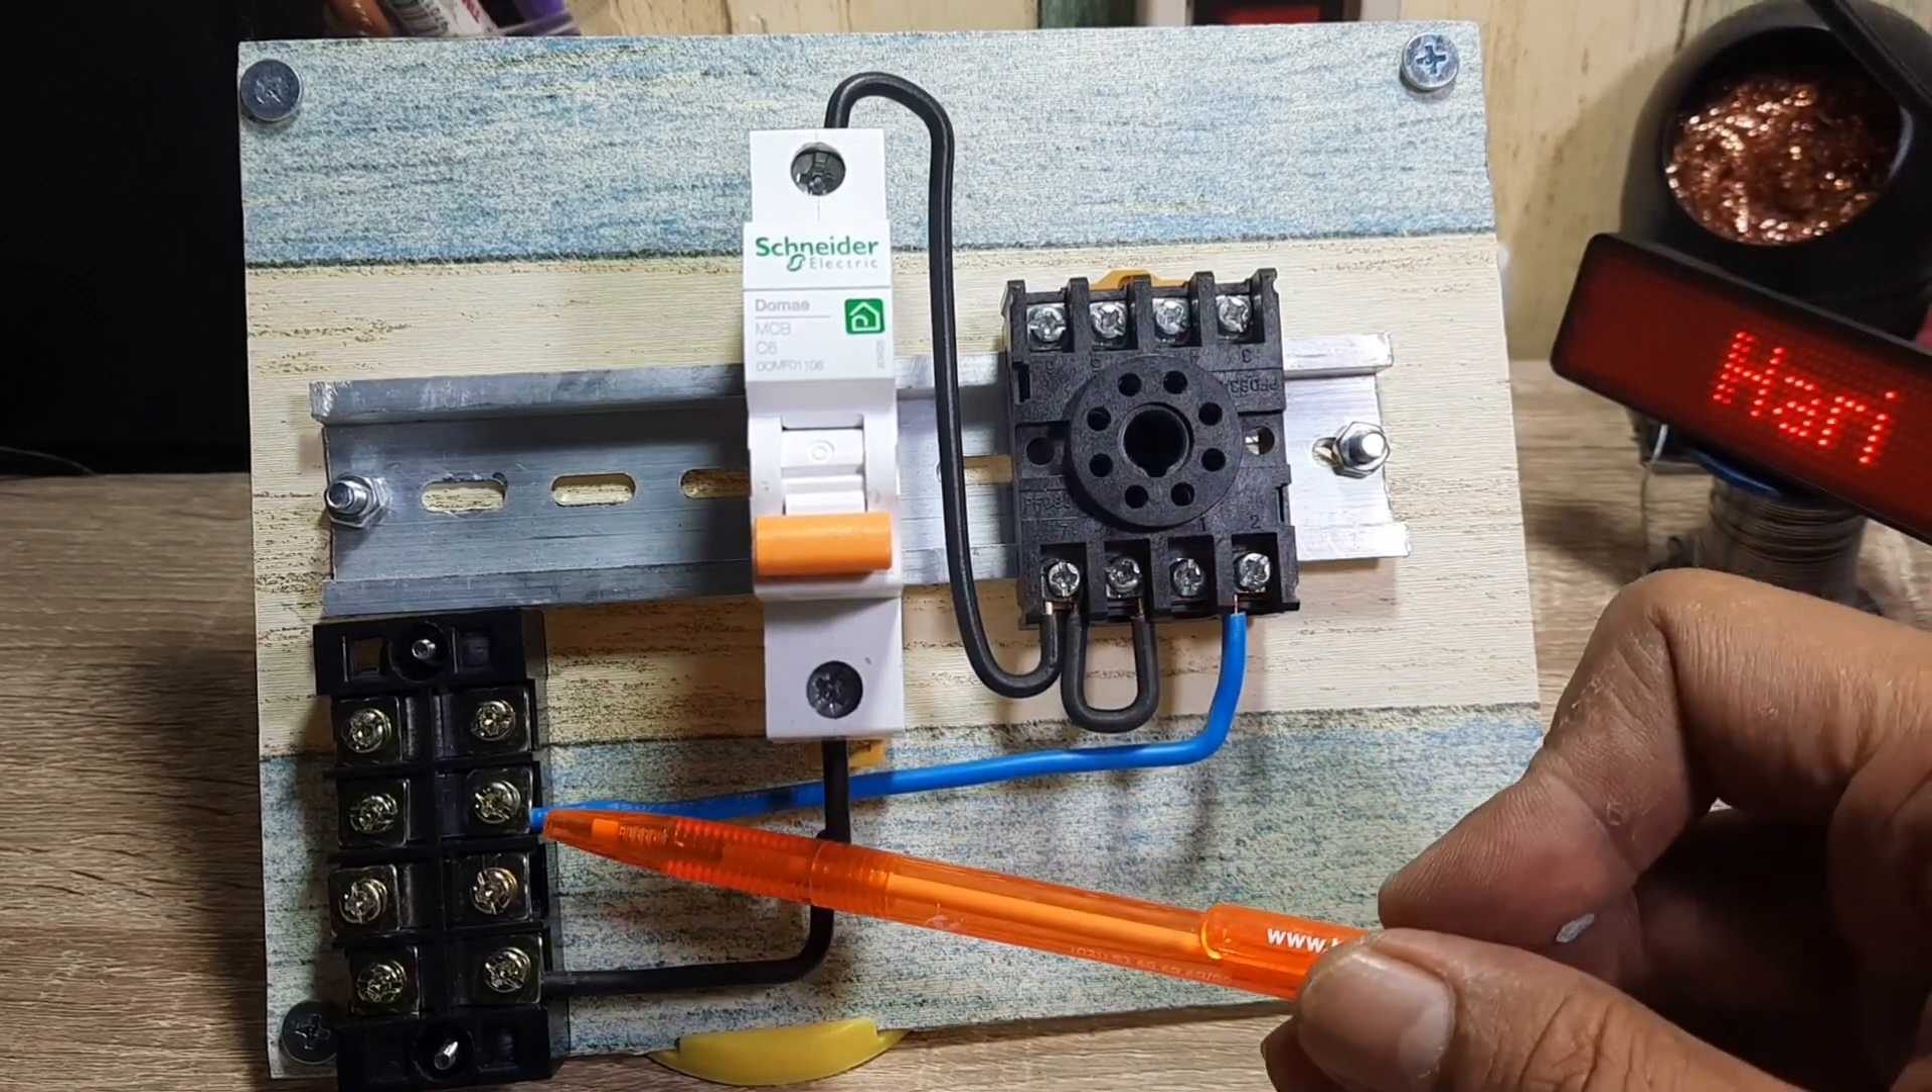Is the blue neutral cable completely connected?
Yes.